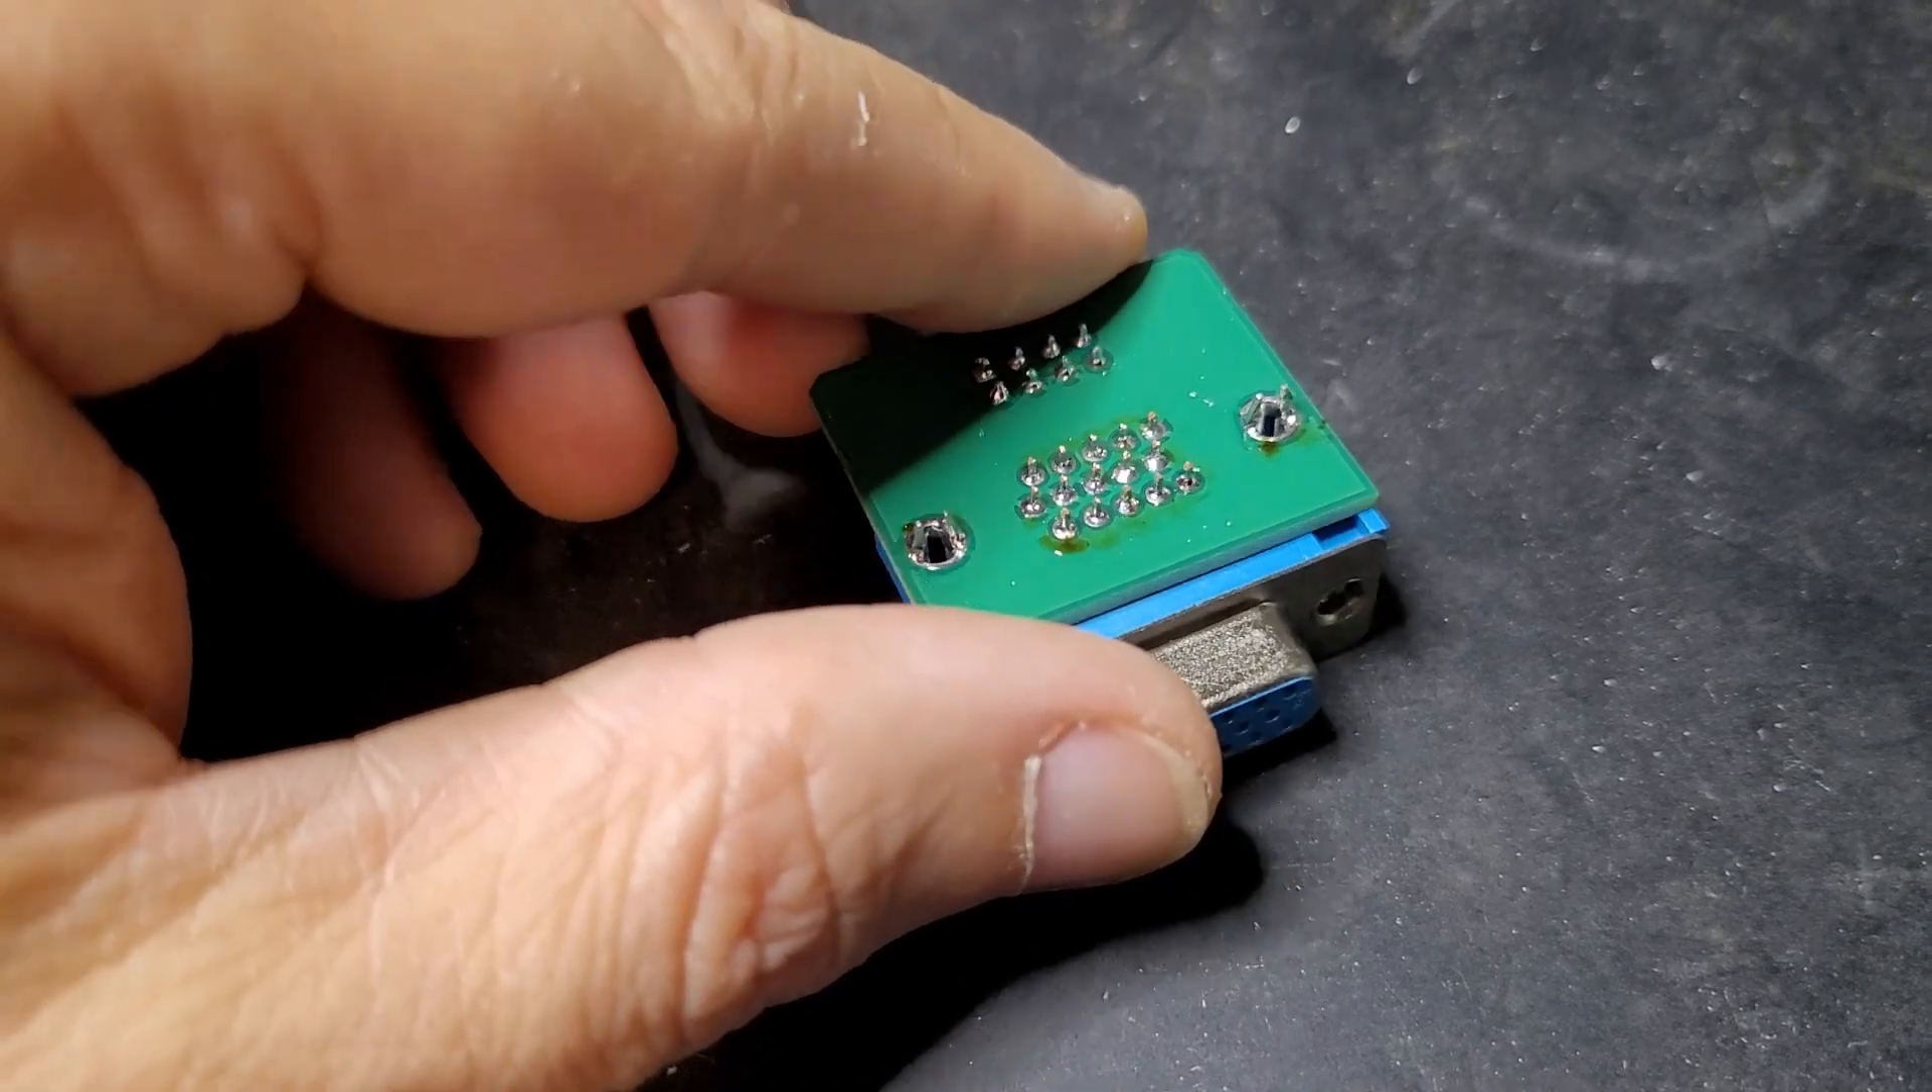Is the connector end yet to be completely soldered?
No.